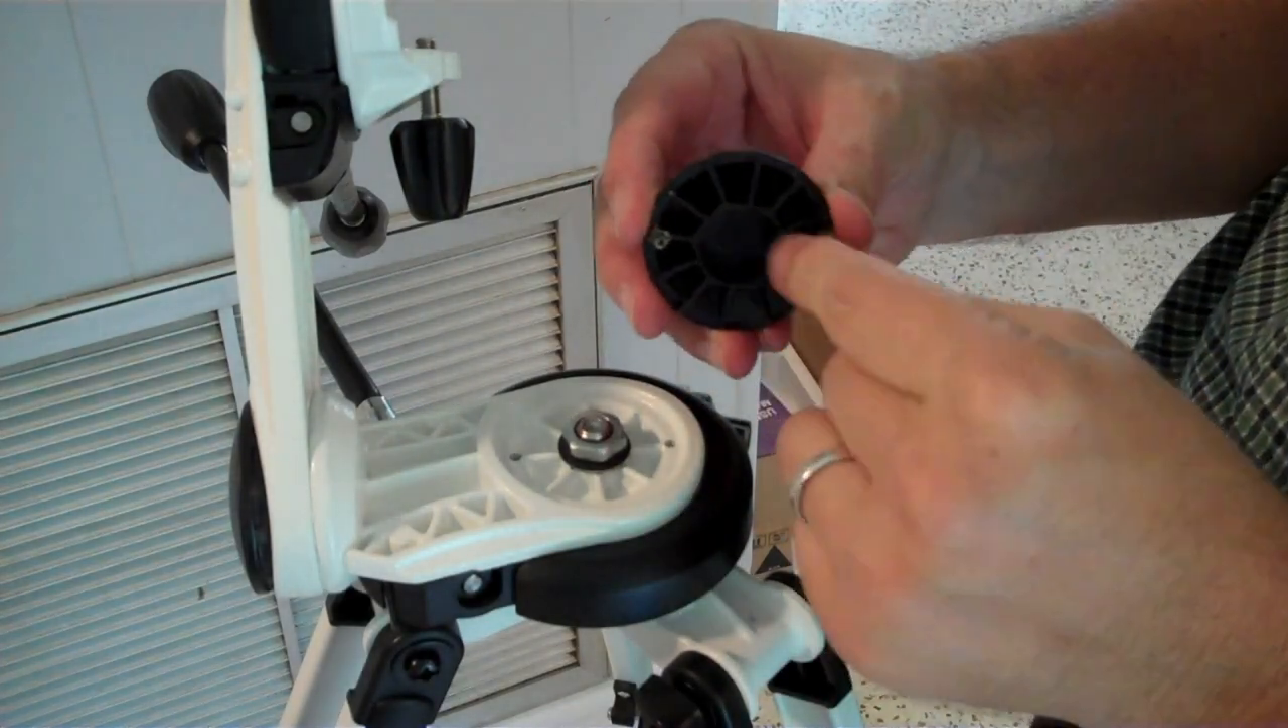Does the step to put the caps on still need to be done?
Yes.